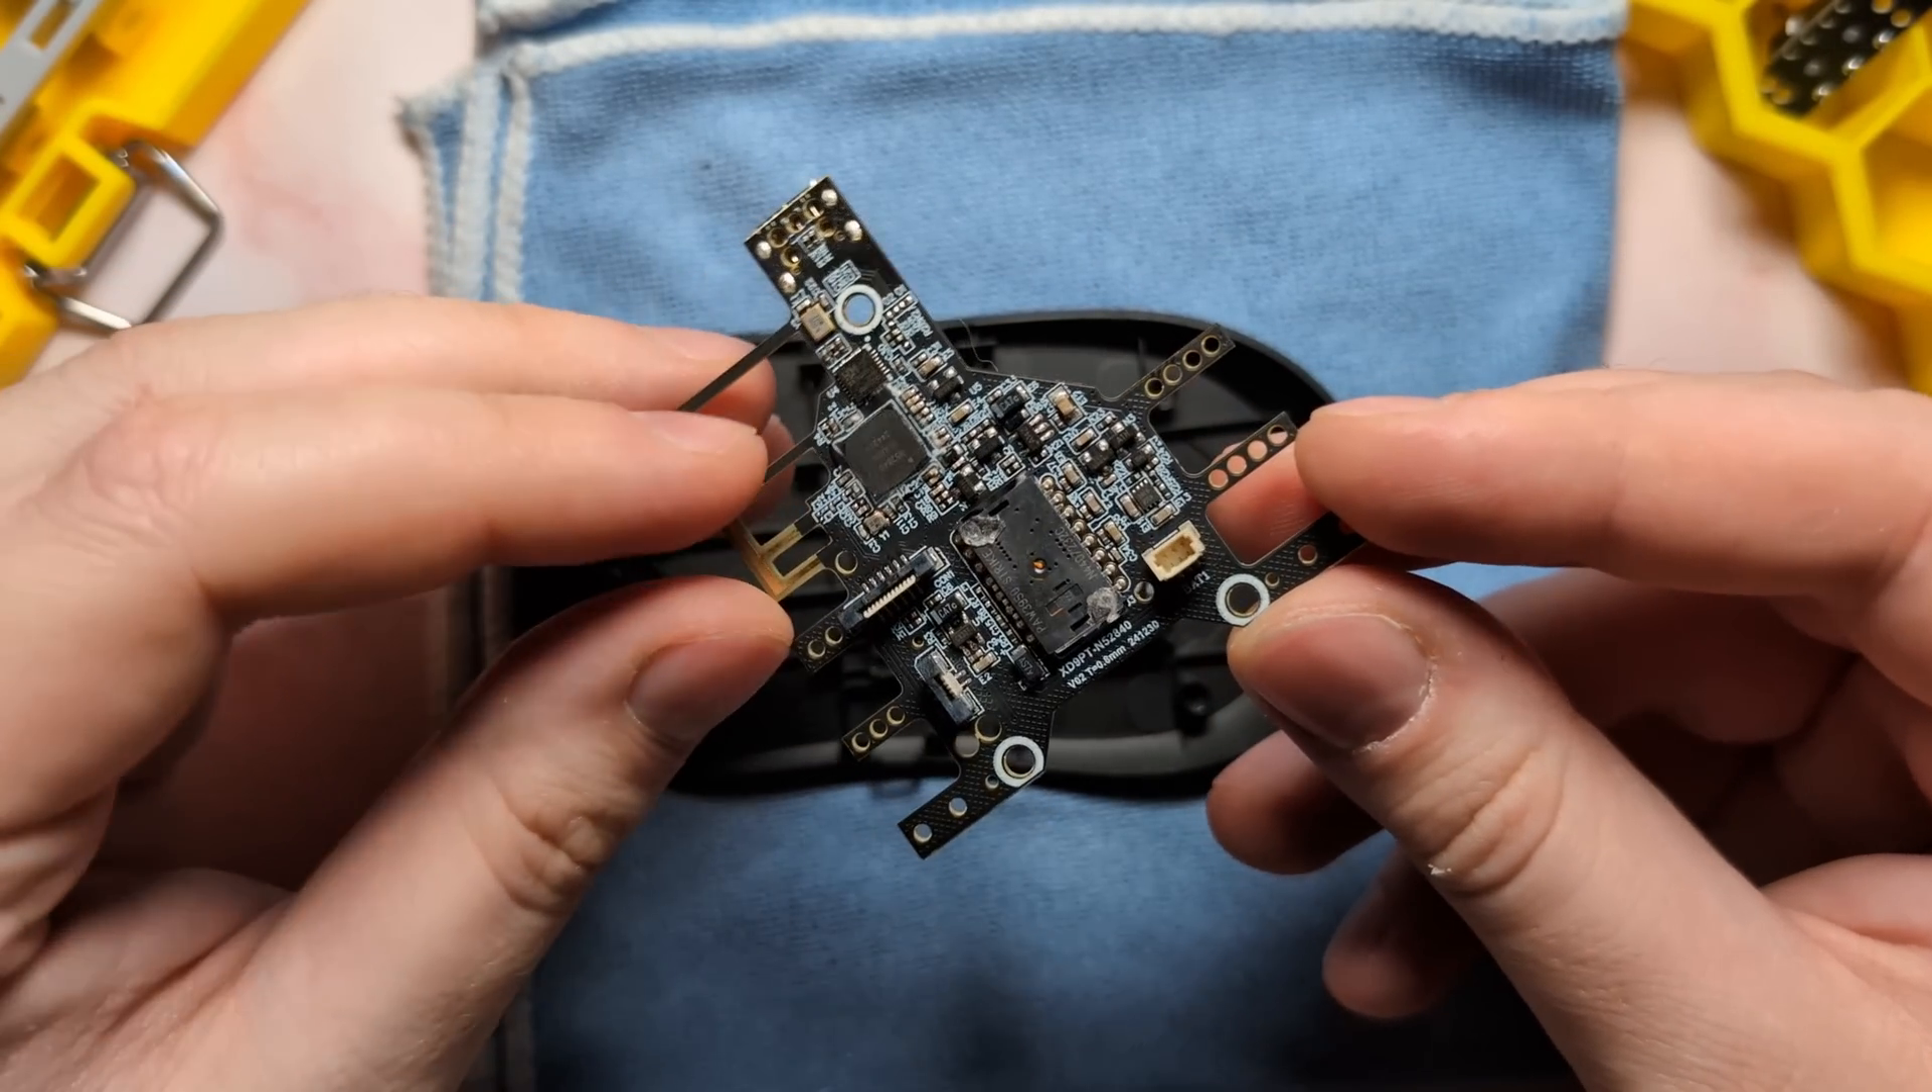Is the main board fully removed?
Yes.